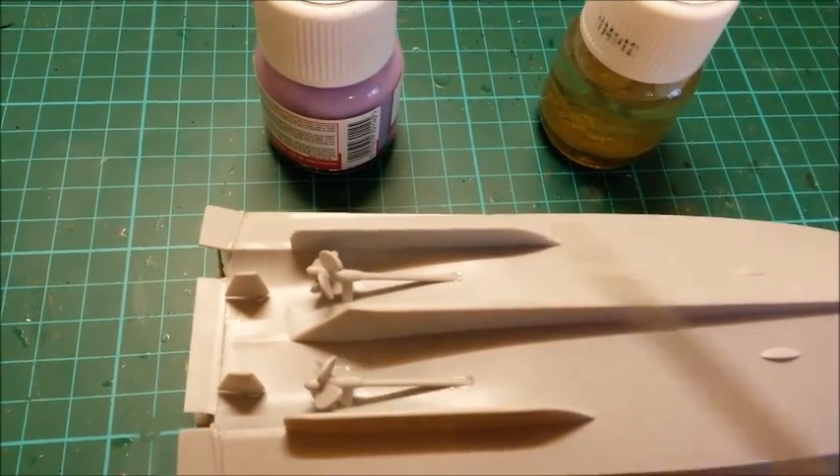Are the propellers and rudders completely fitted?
Yes.